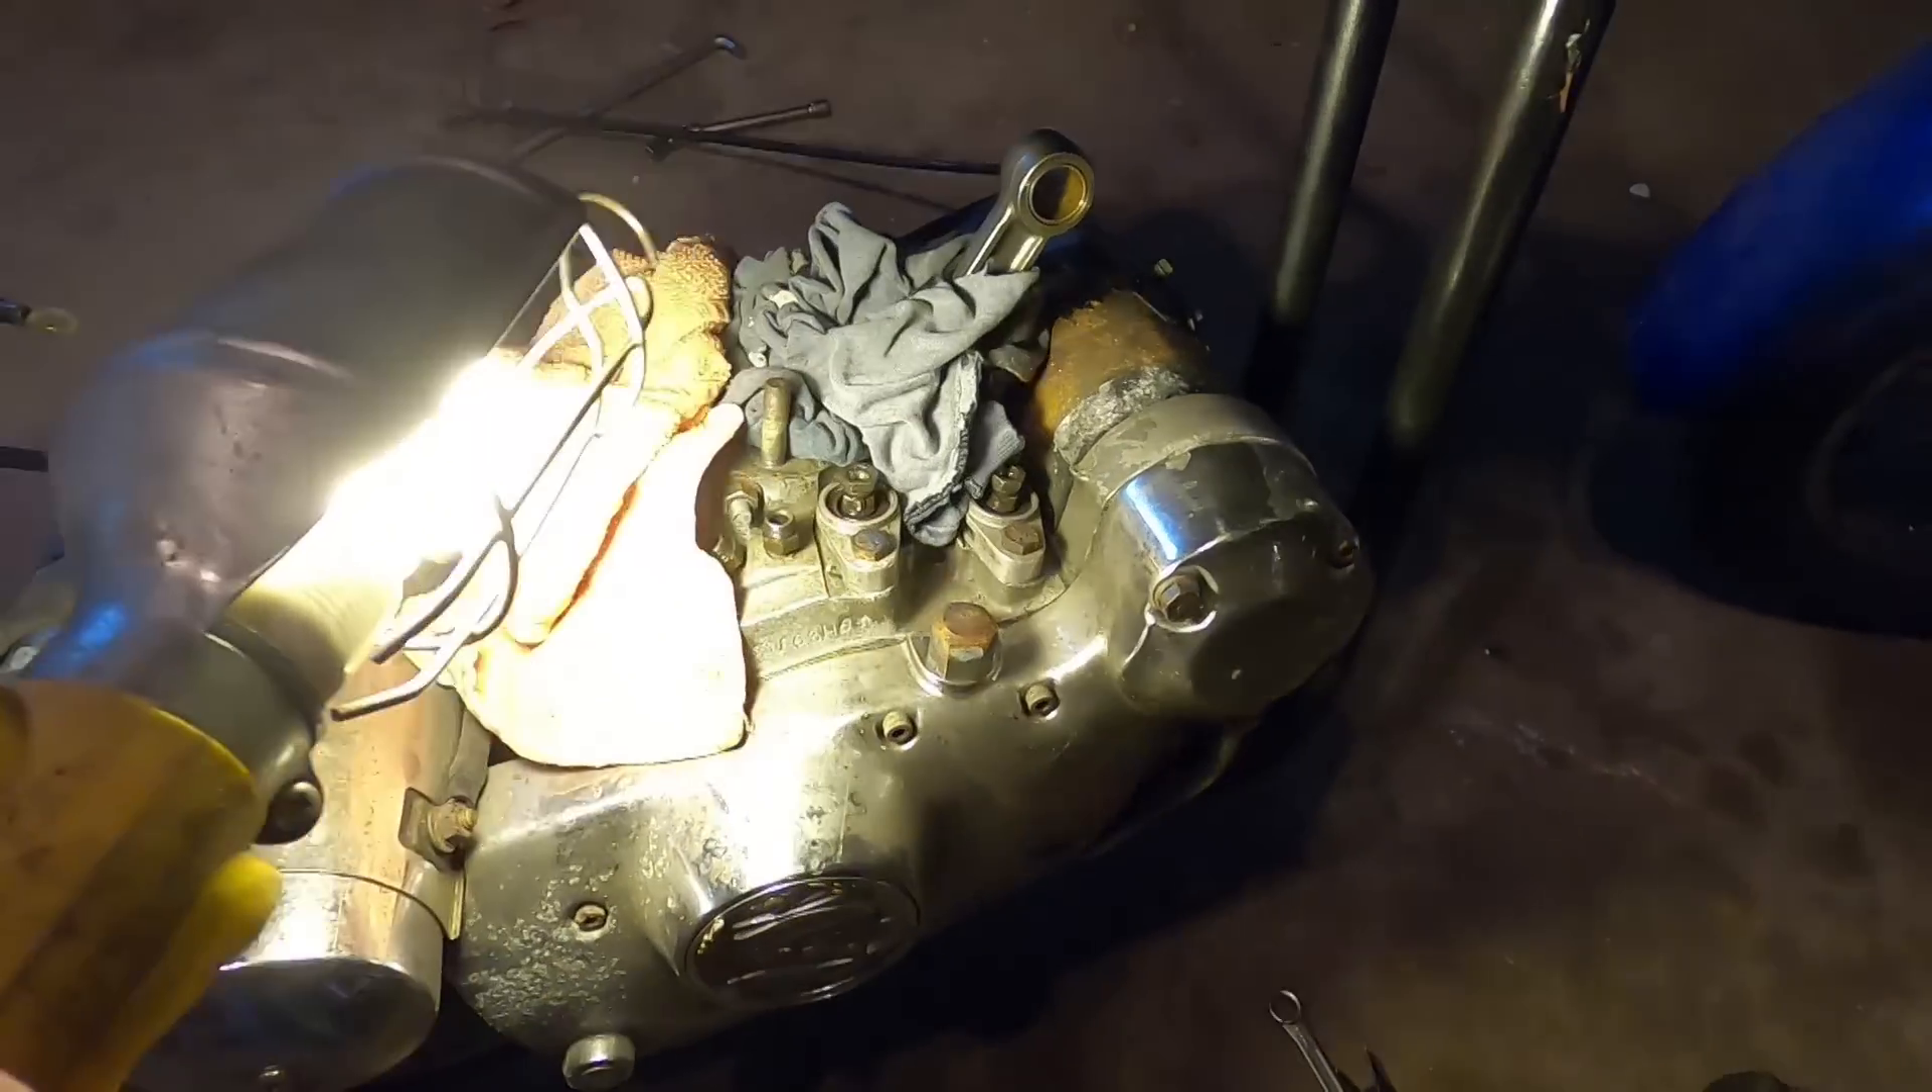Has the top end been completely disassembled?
Yes.